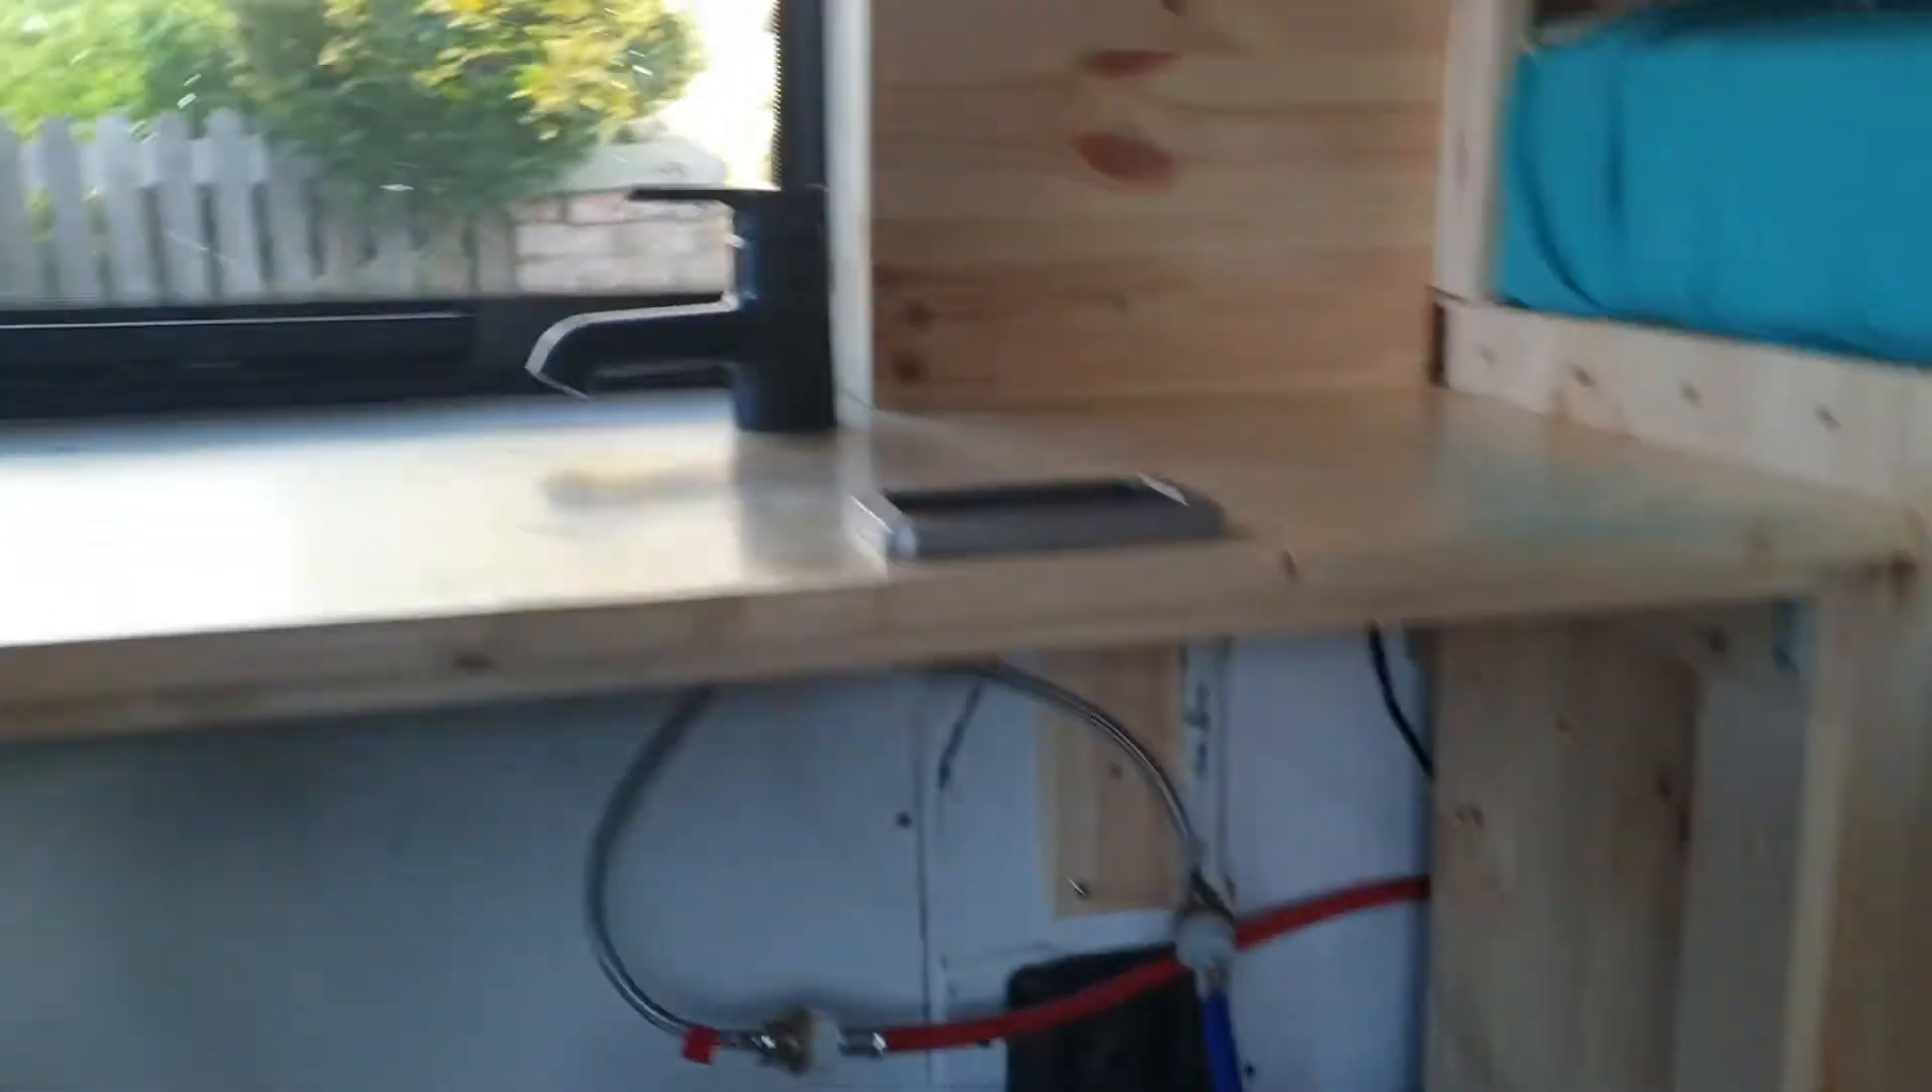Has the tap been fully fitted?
Yes.